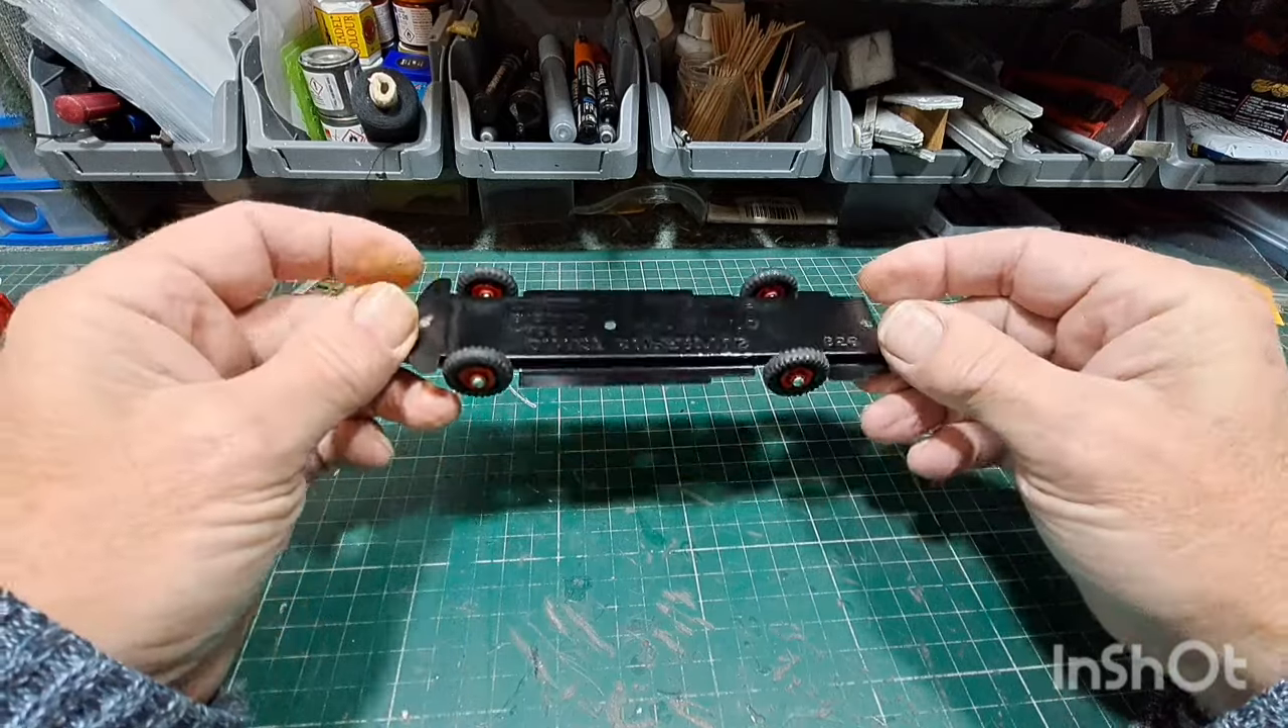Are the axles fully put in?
Yes.